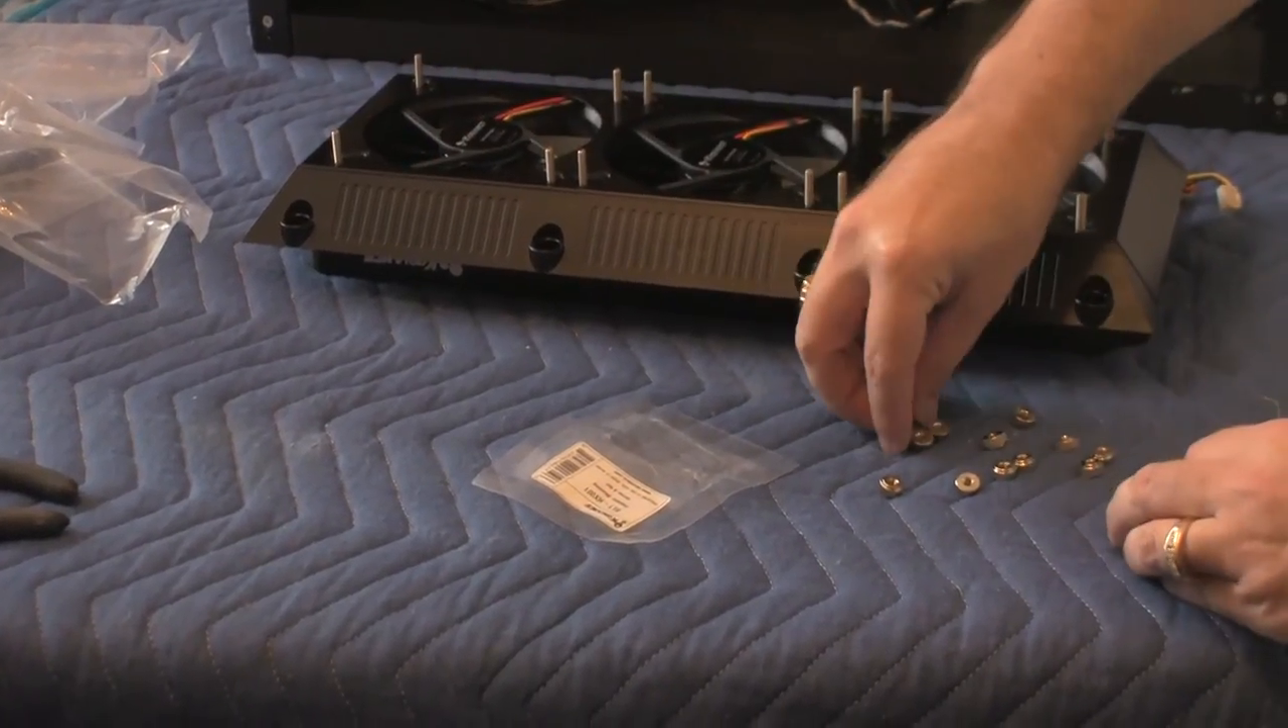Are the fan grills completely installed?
No.